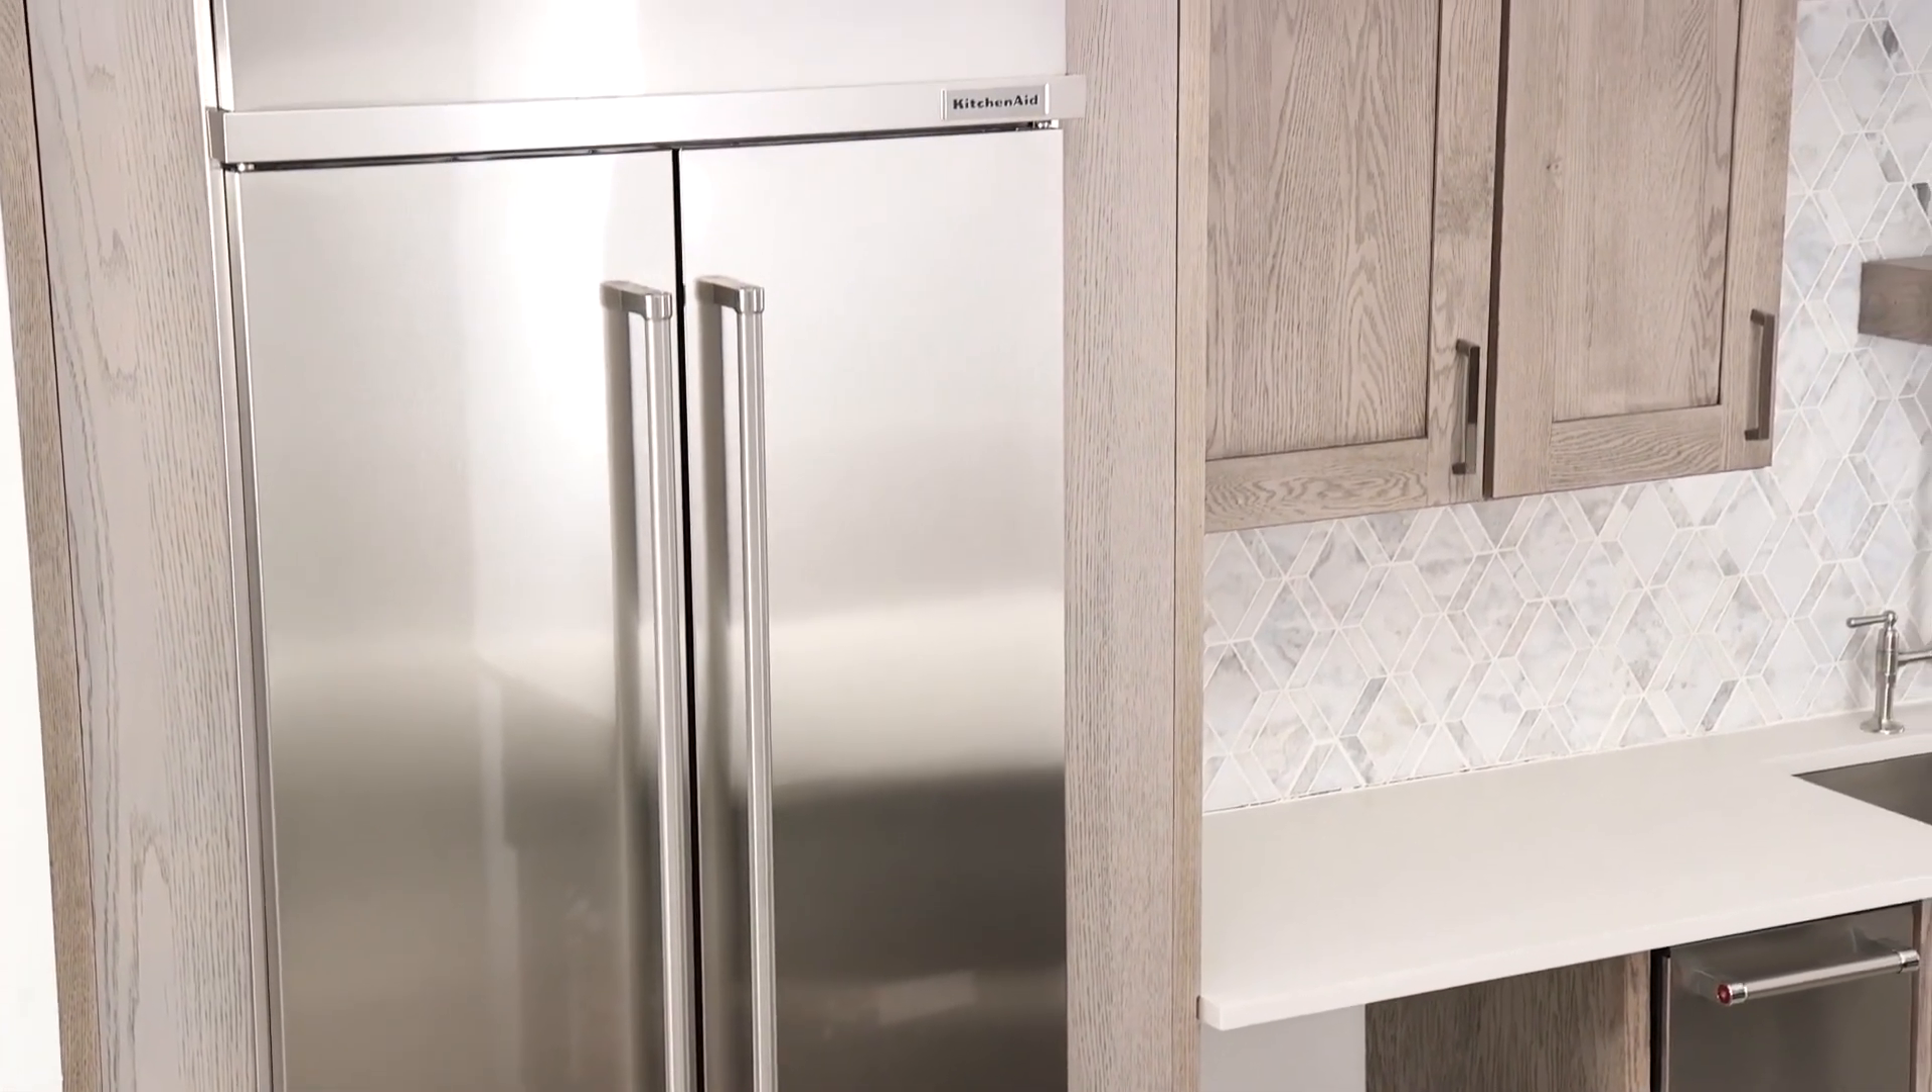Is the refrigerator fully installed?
Yes.